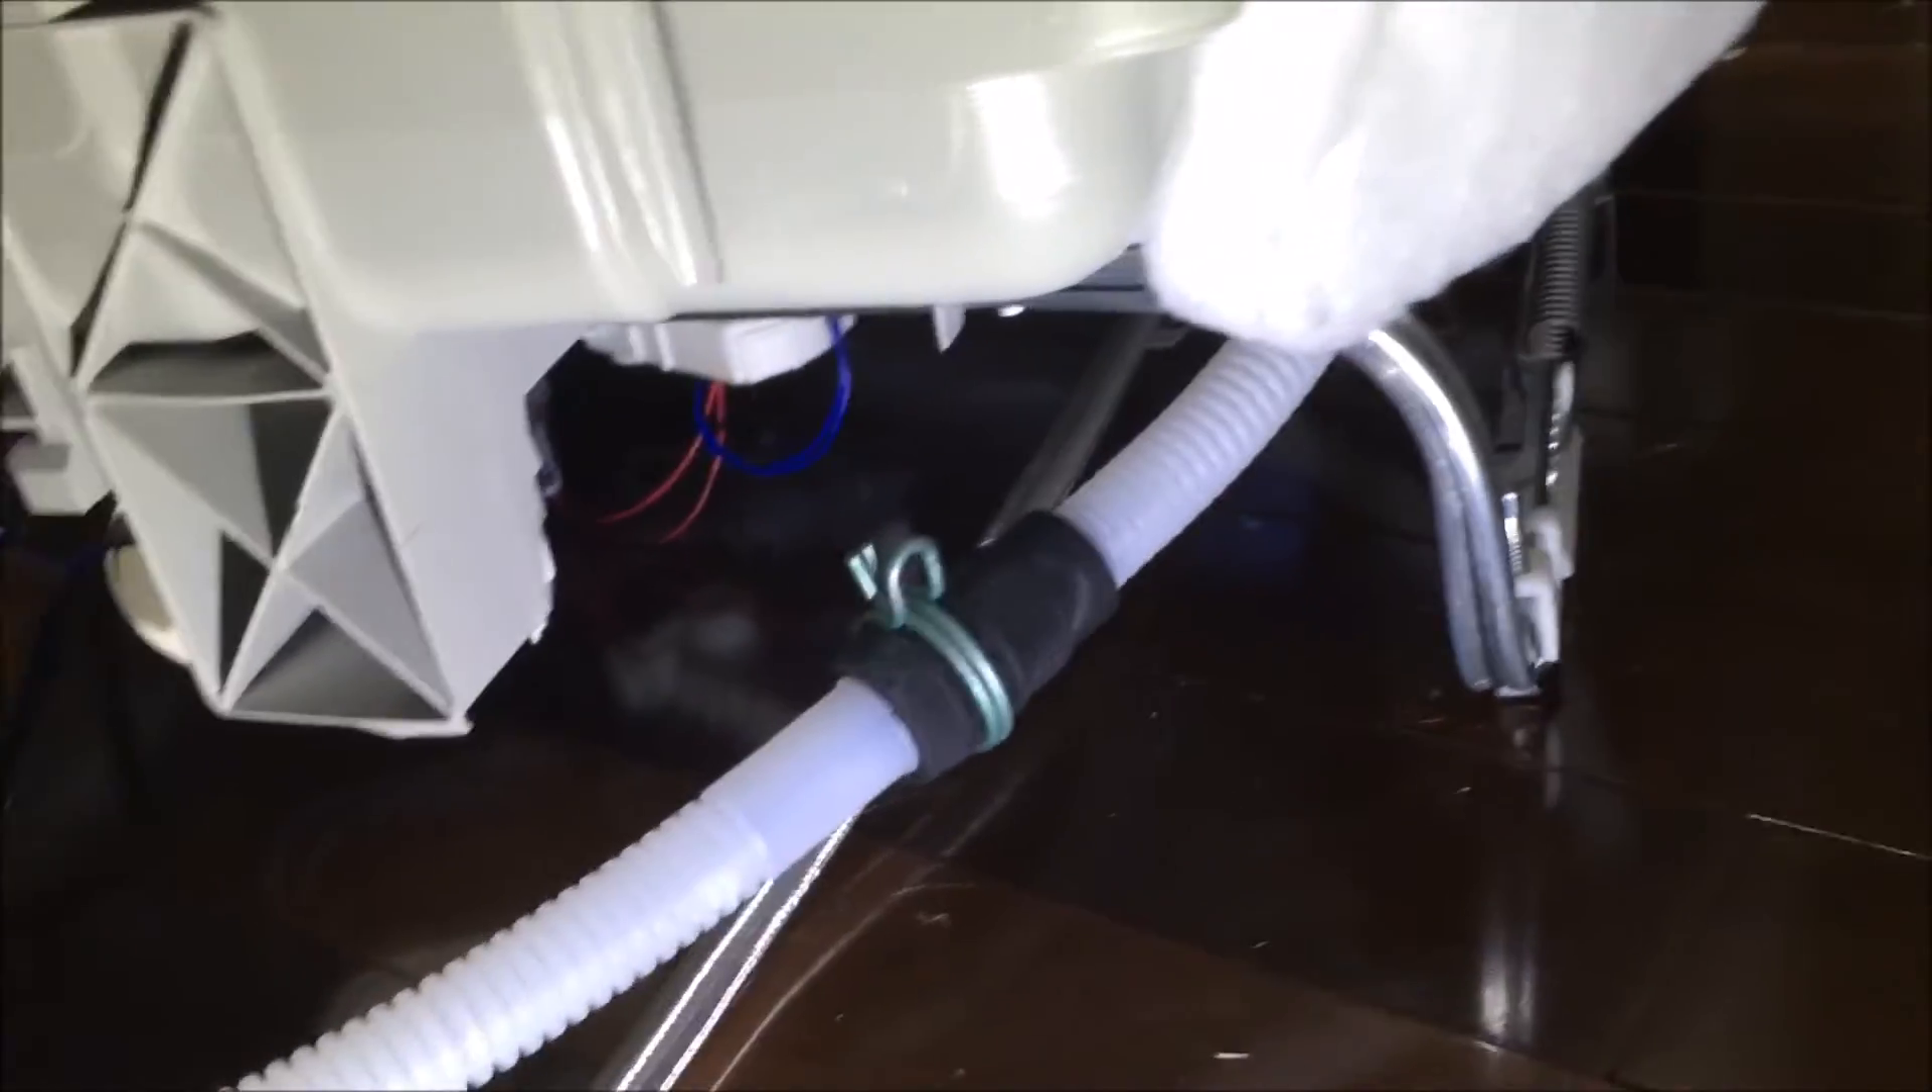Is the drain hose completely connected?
Yes.